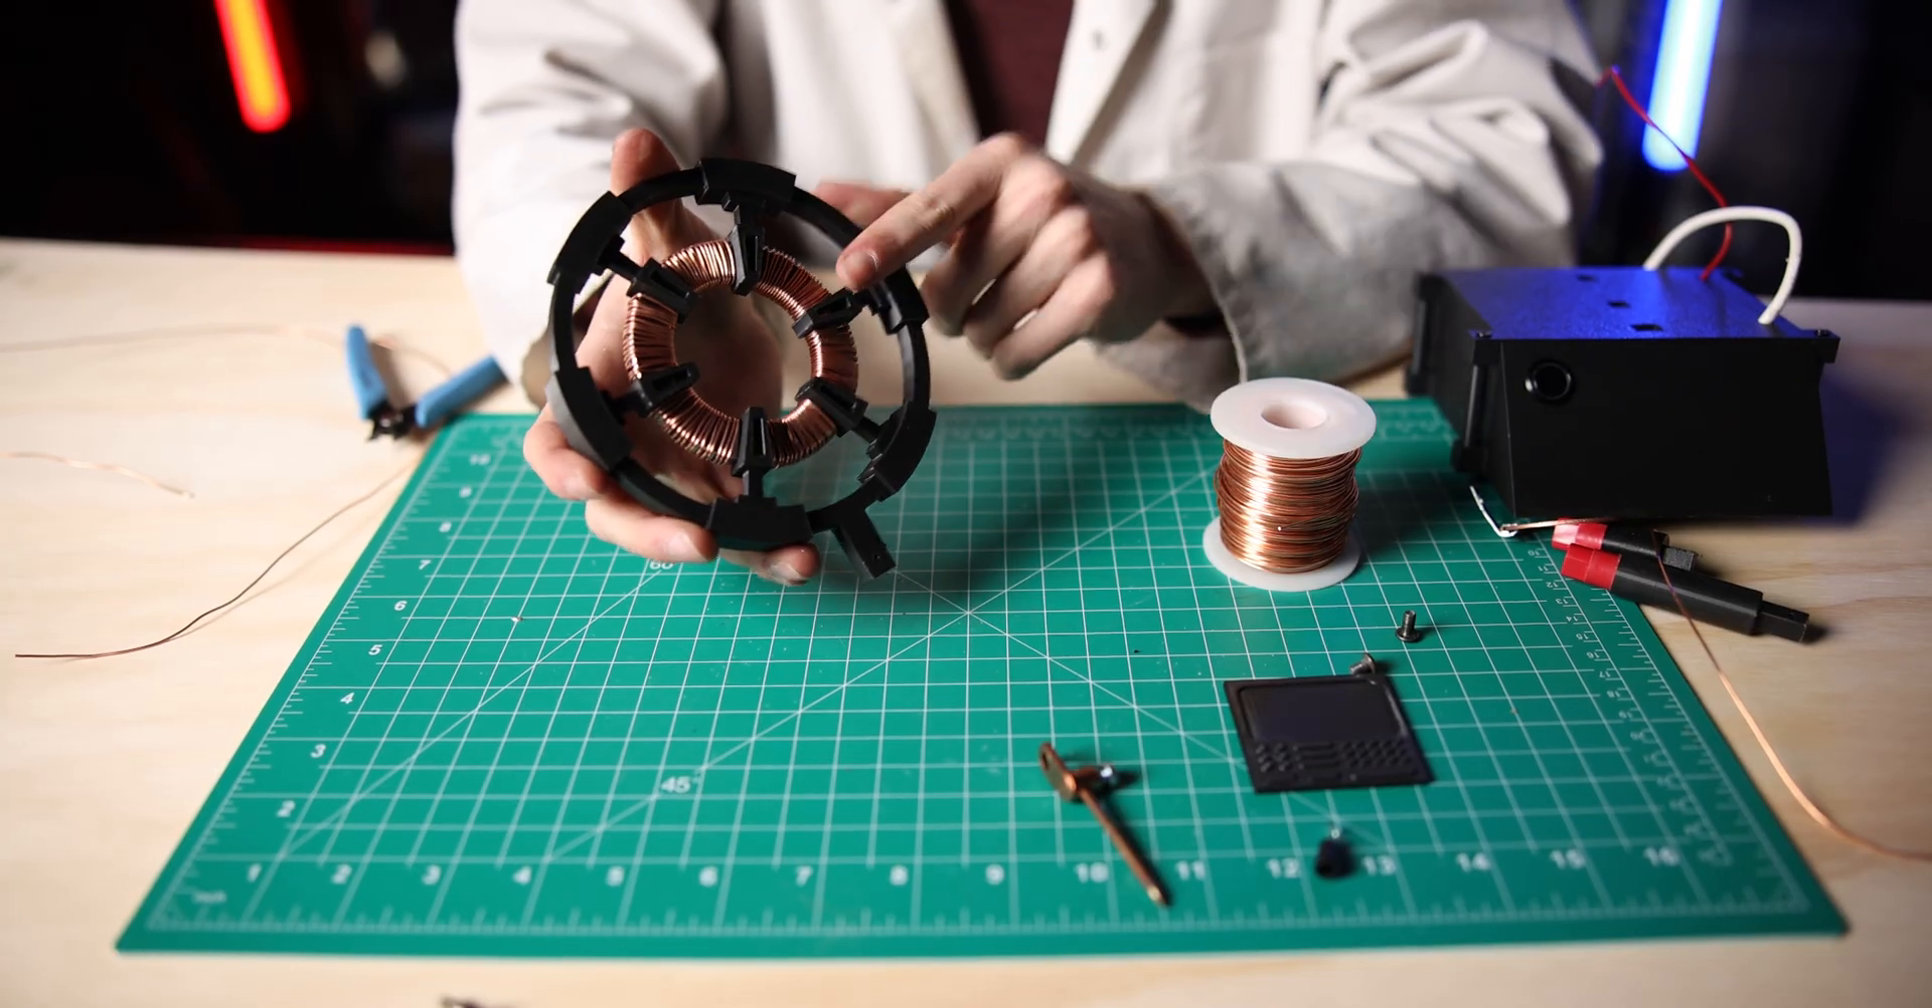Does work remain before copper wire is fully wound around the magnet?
No.